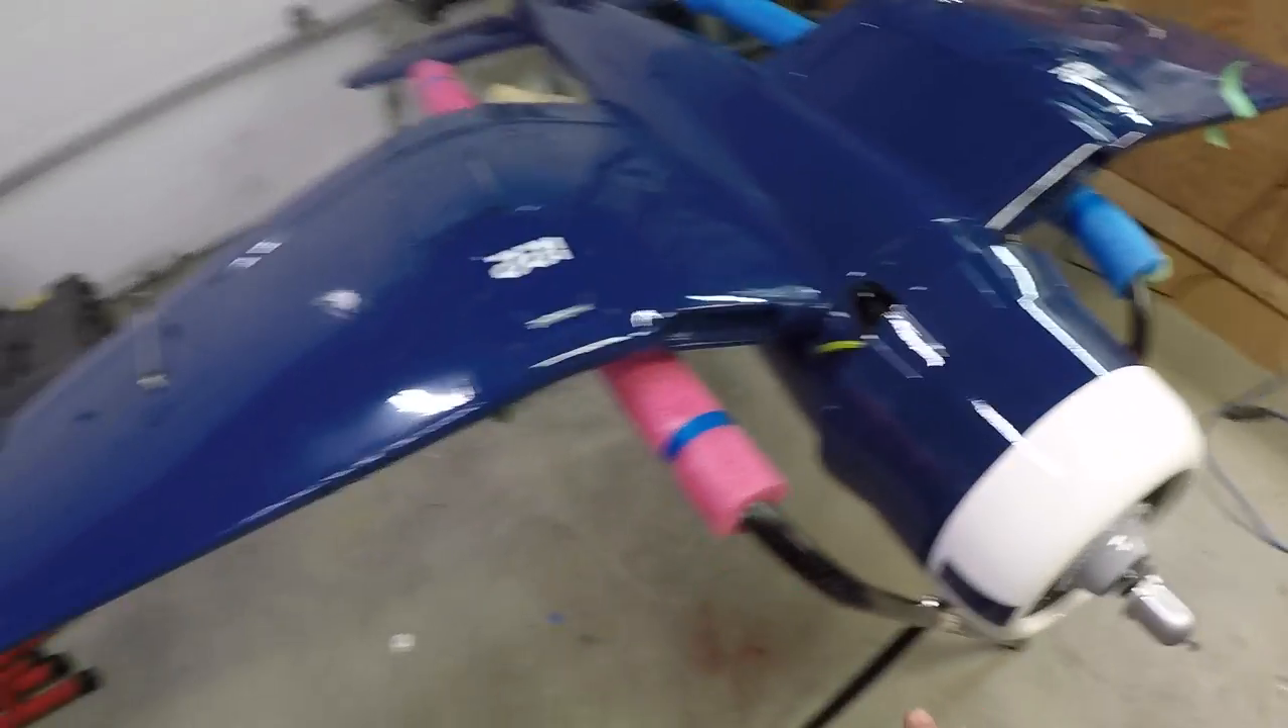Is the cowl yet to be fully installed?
No.